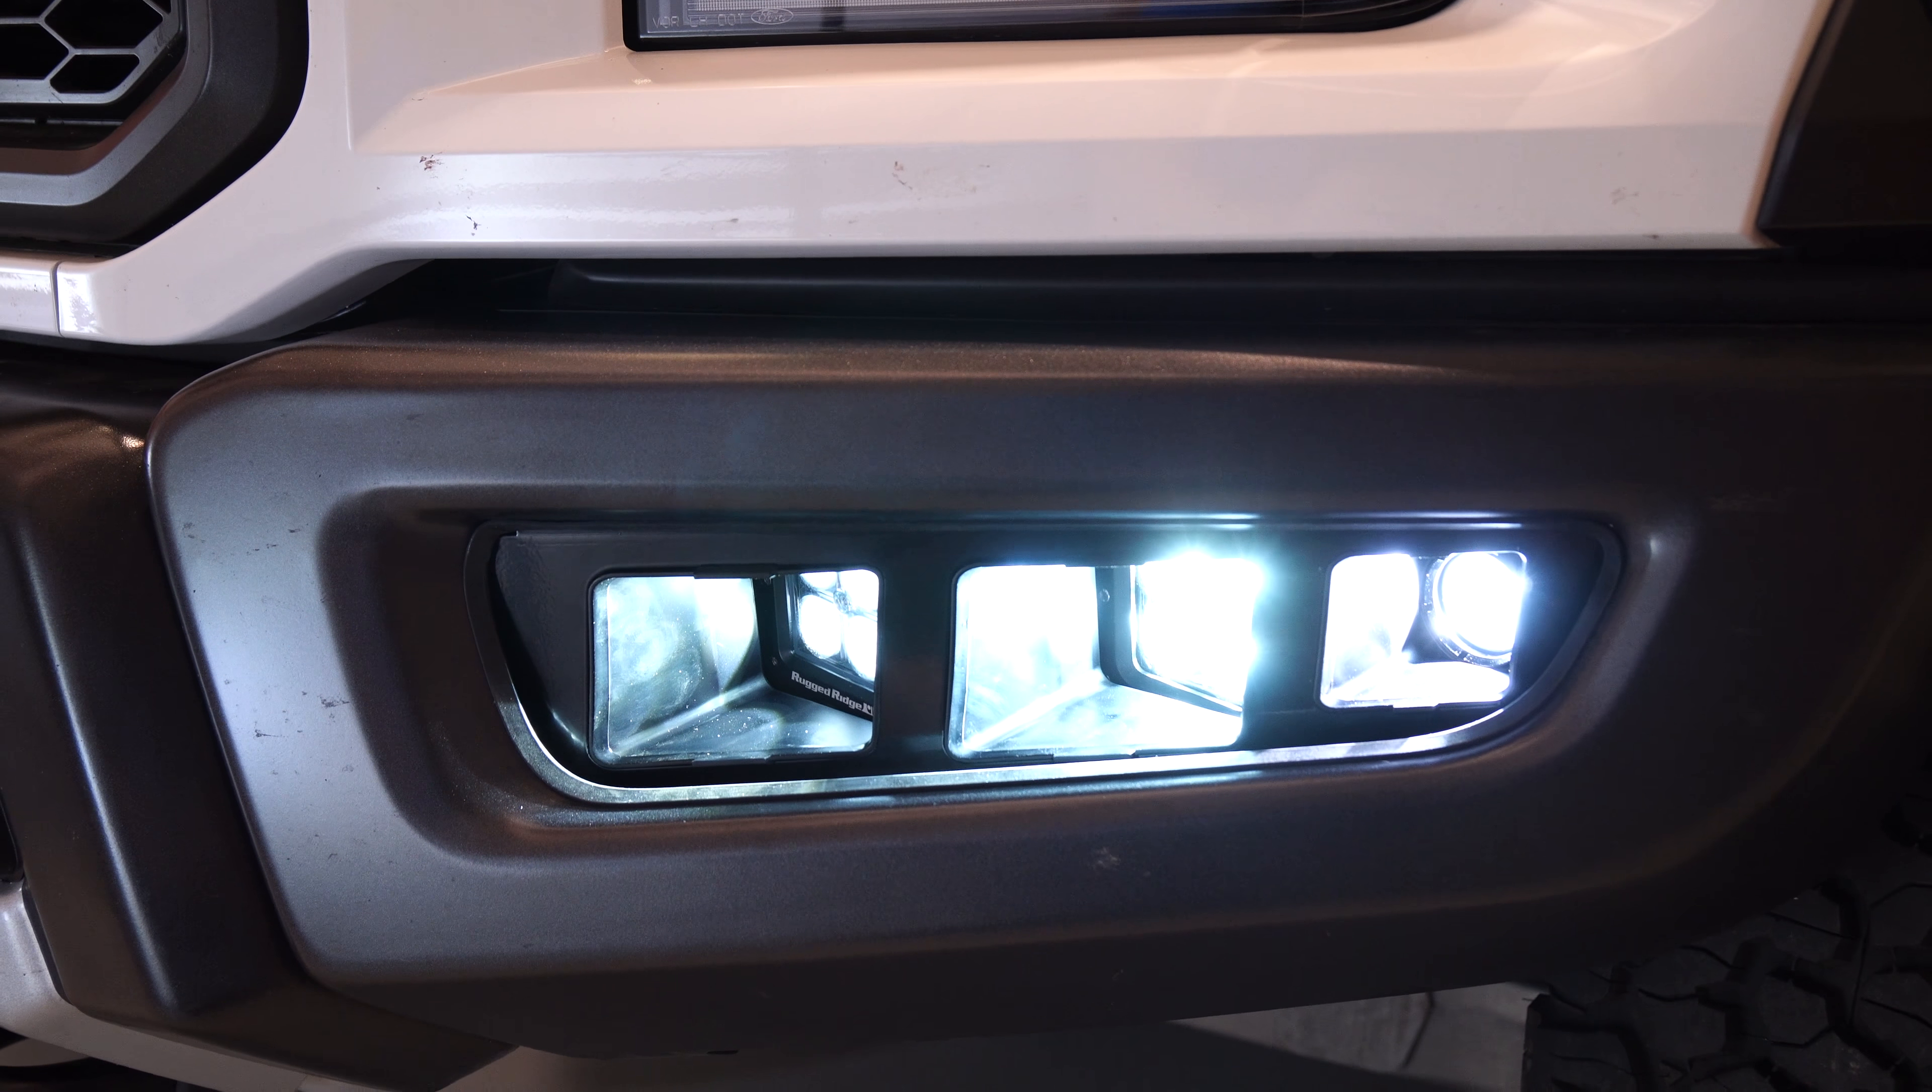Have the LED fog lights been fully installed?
Yes.